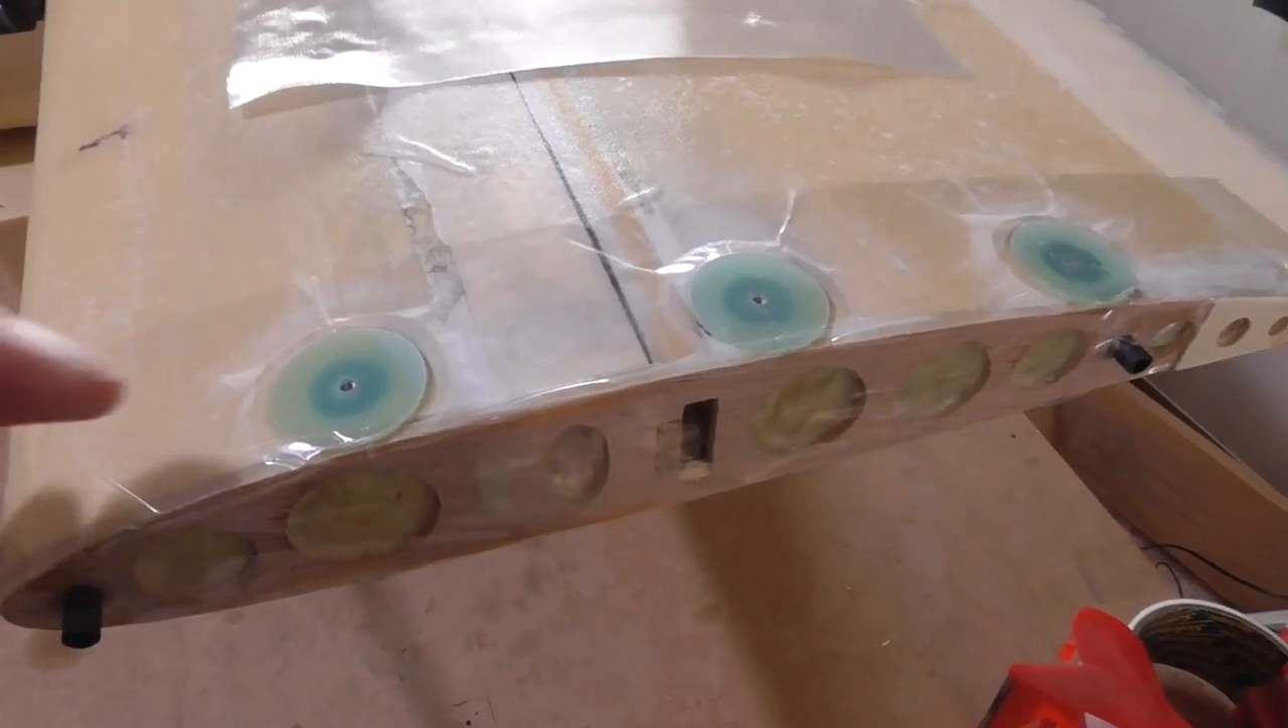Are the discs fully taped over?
Yes.